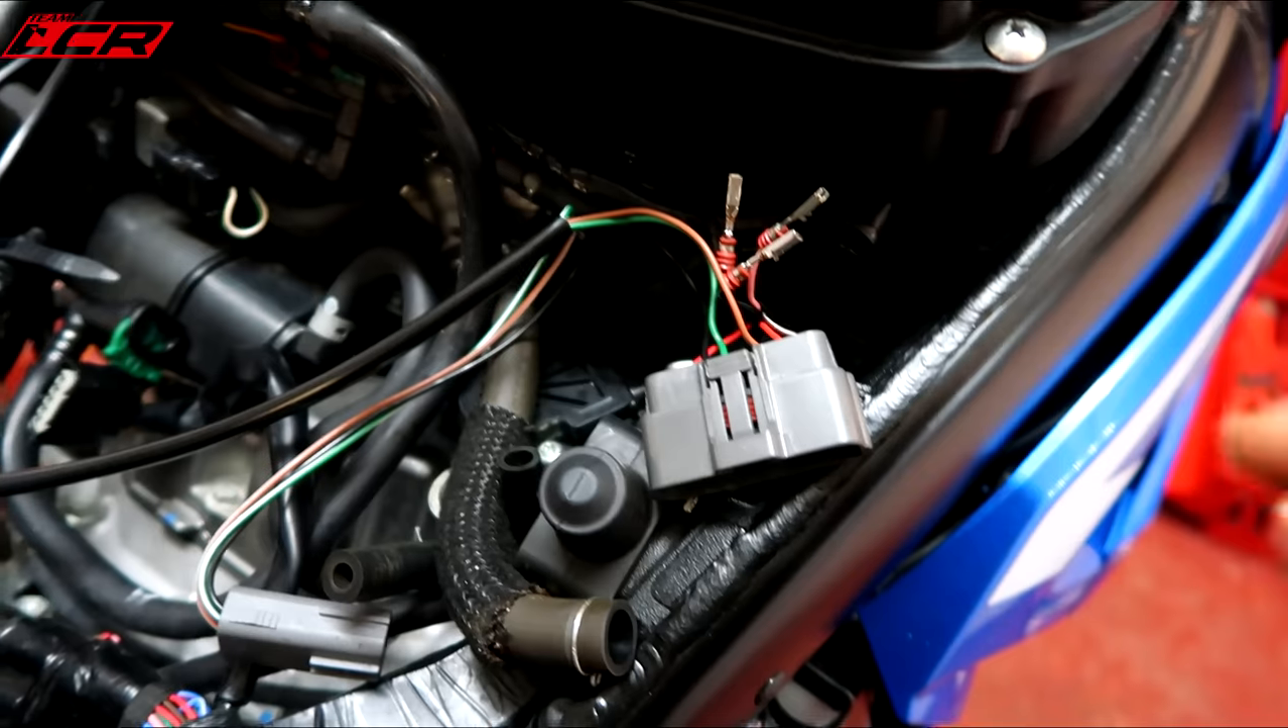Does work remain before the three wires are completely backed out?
No.